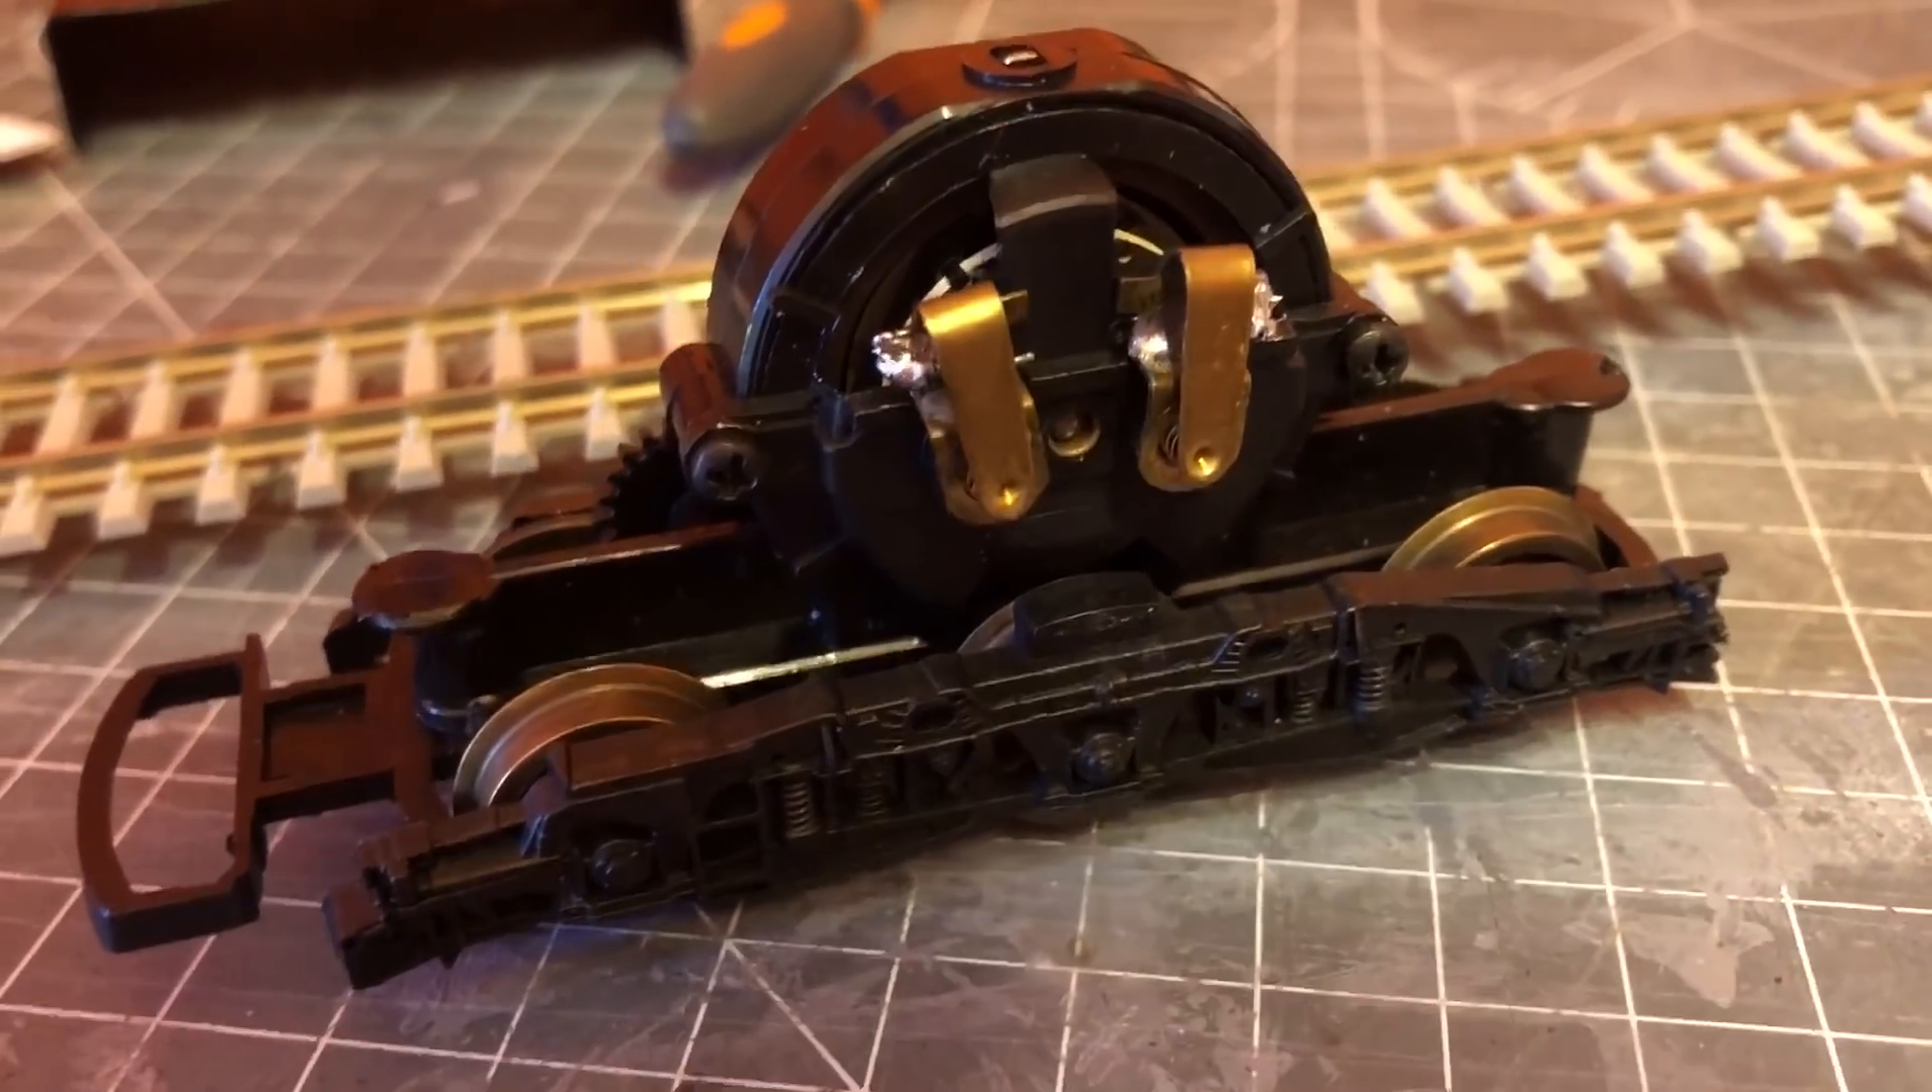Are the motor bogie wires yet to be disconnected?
No.